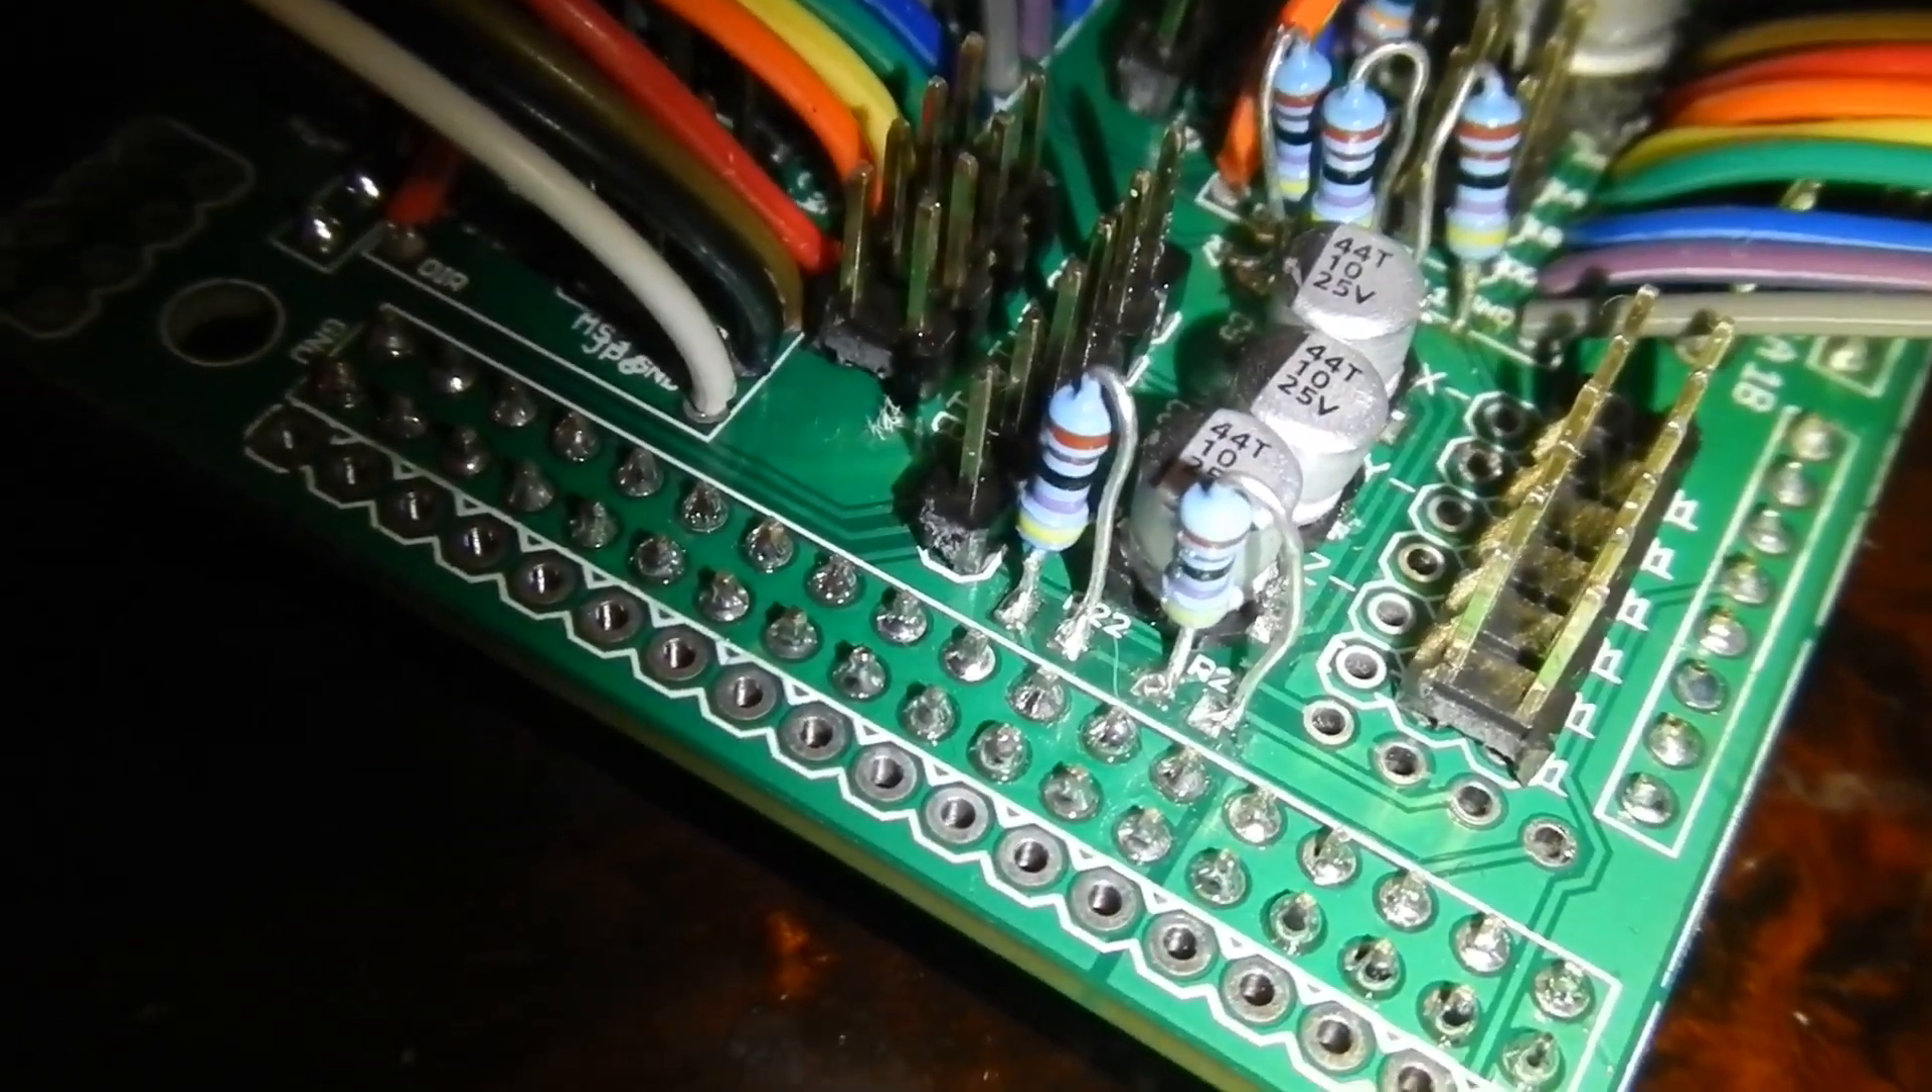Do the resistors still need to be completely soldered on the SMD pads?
No.